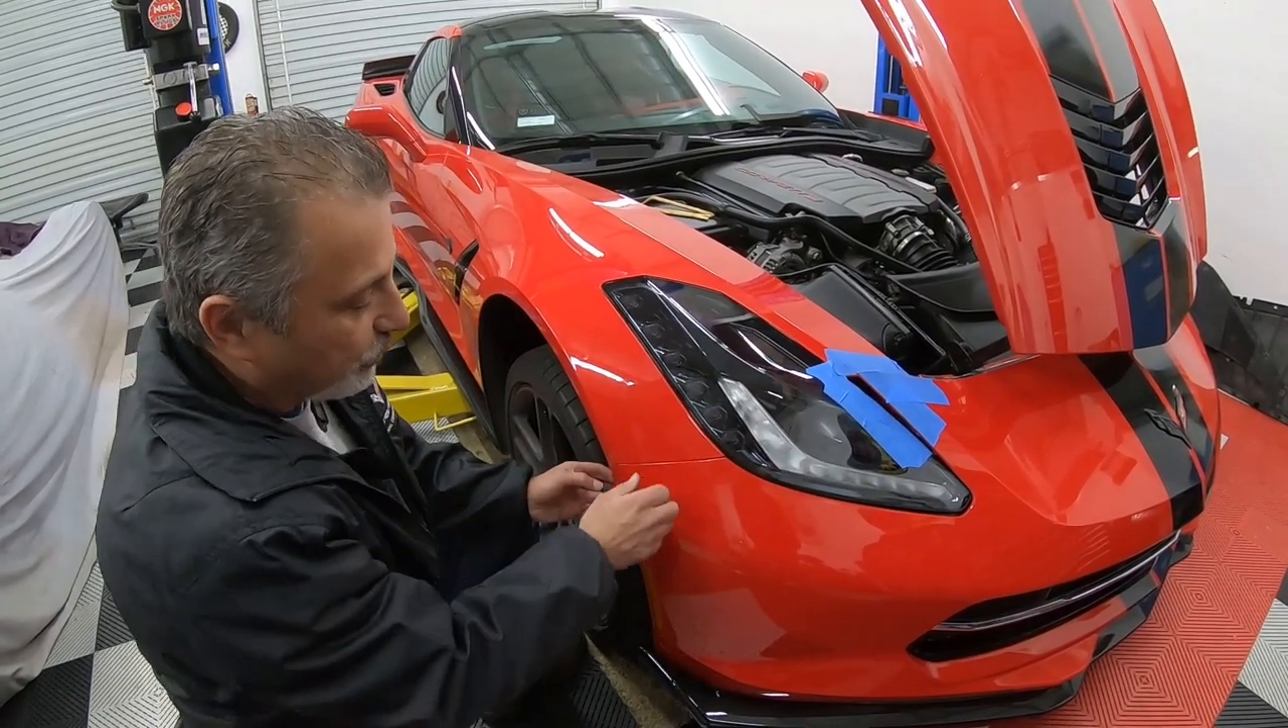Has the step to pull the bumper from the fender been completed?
No.